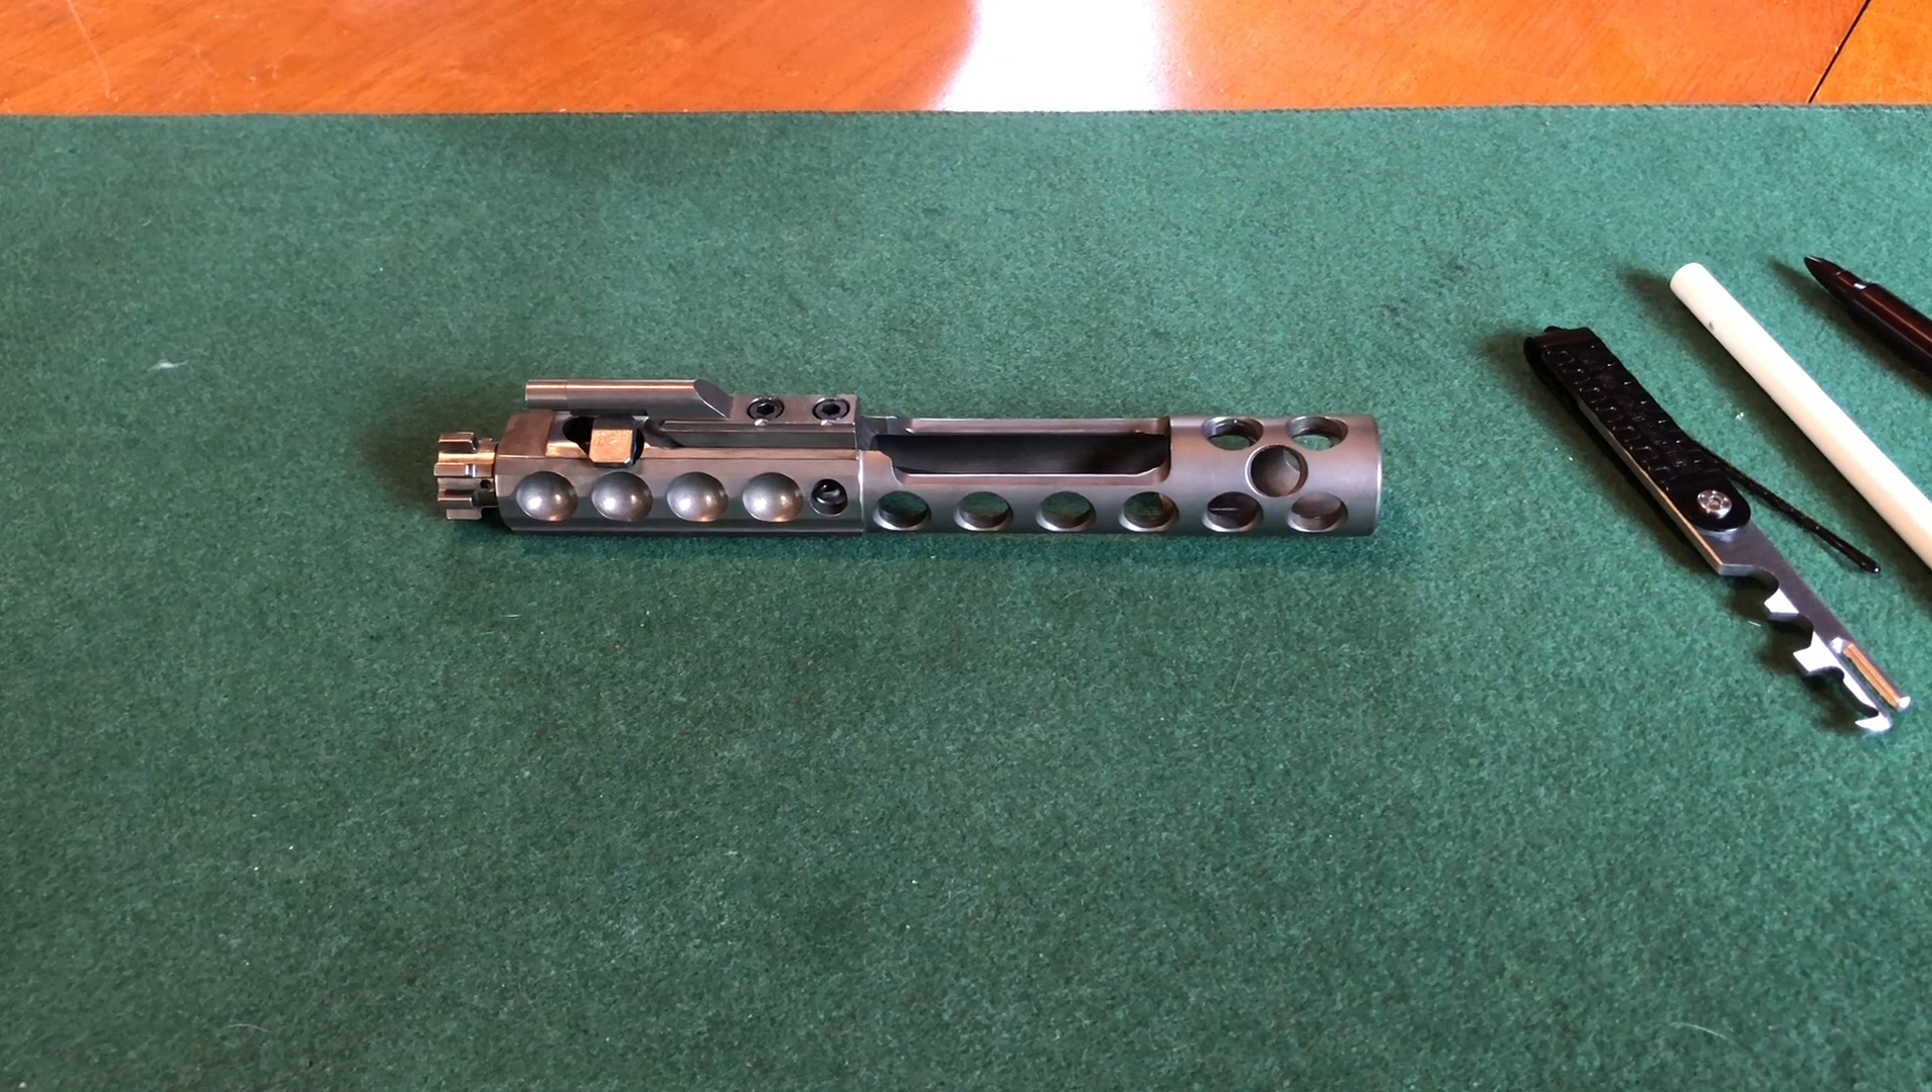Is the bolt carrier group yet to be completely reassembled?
No.